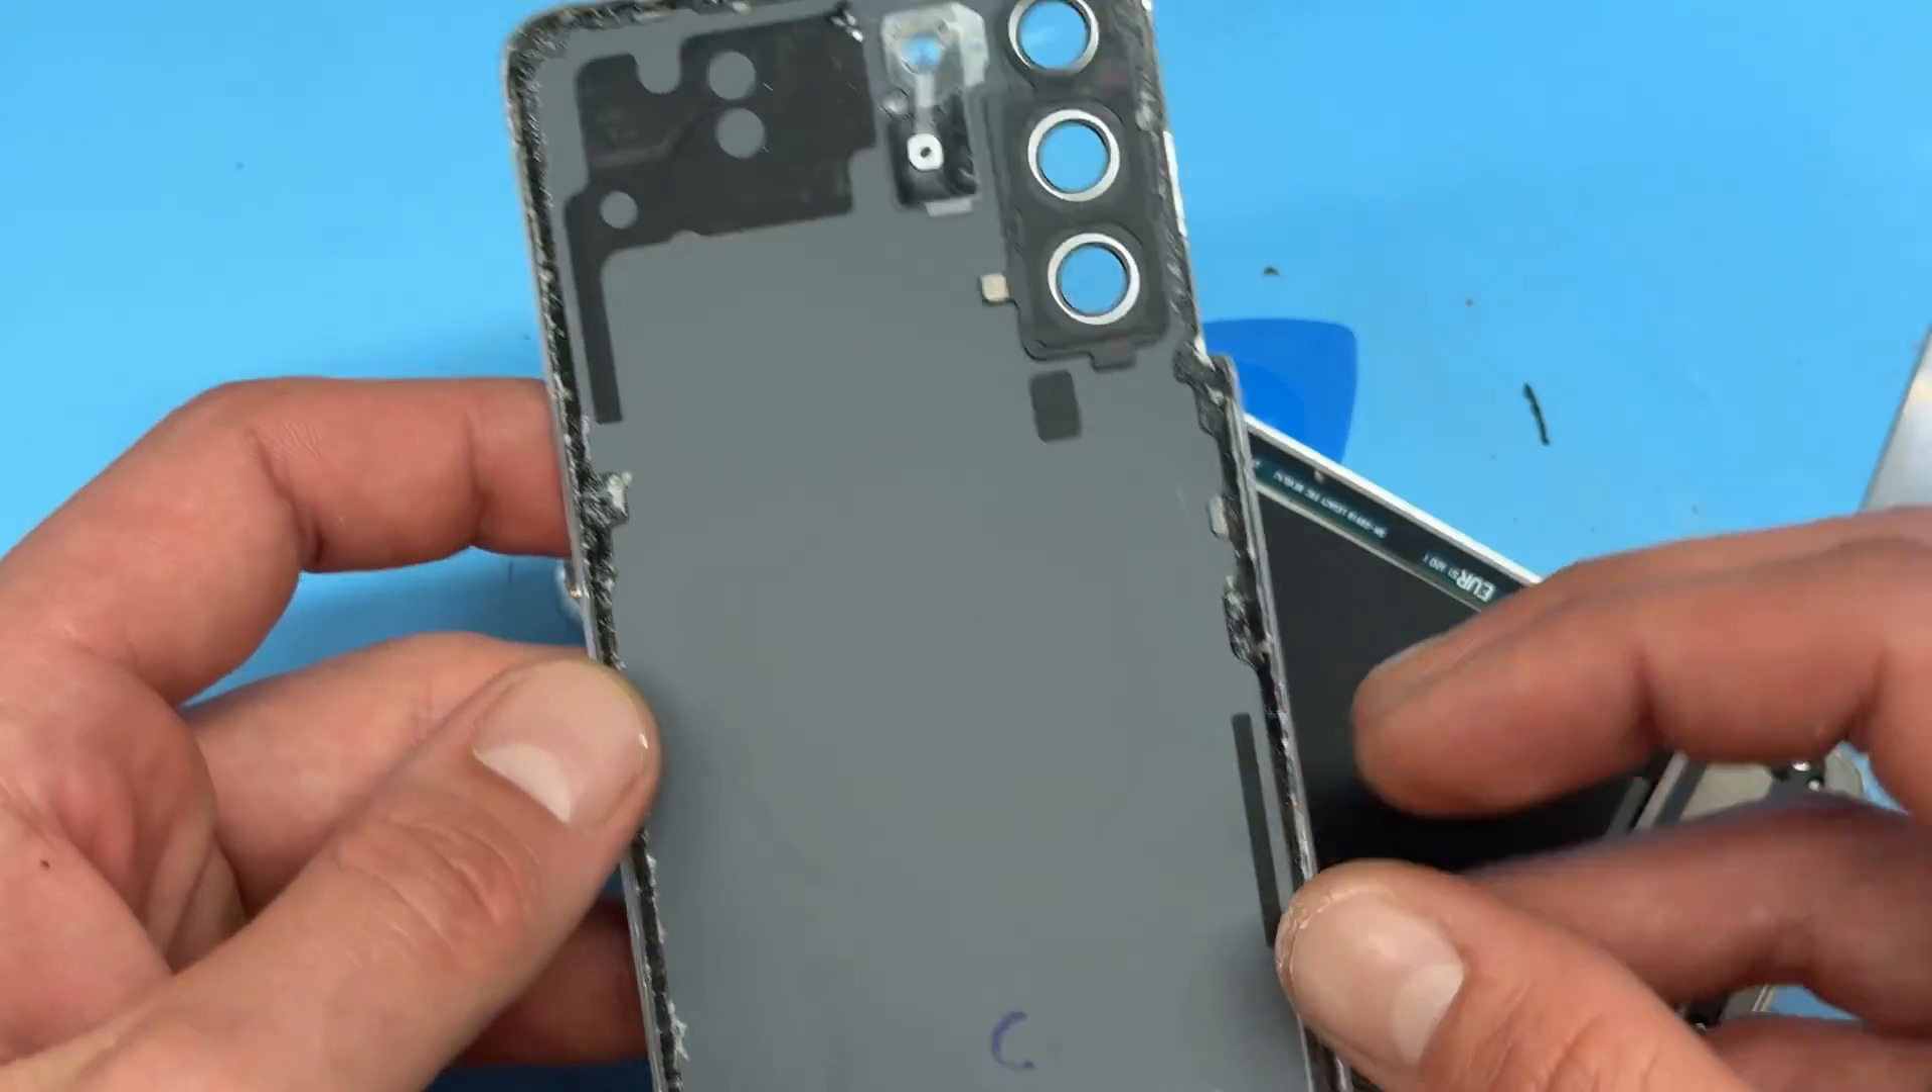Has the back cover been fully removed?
Yes.